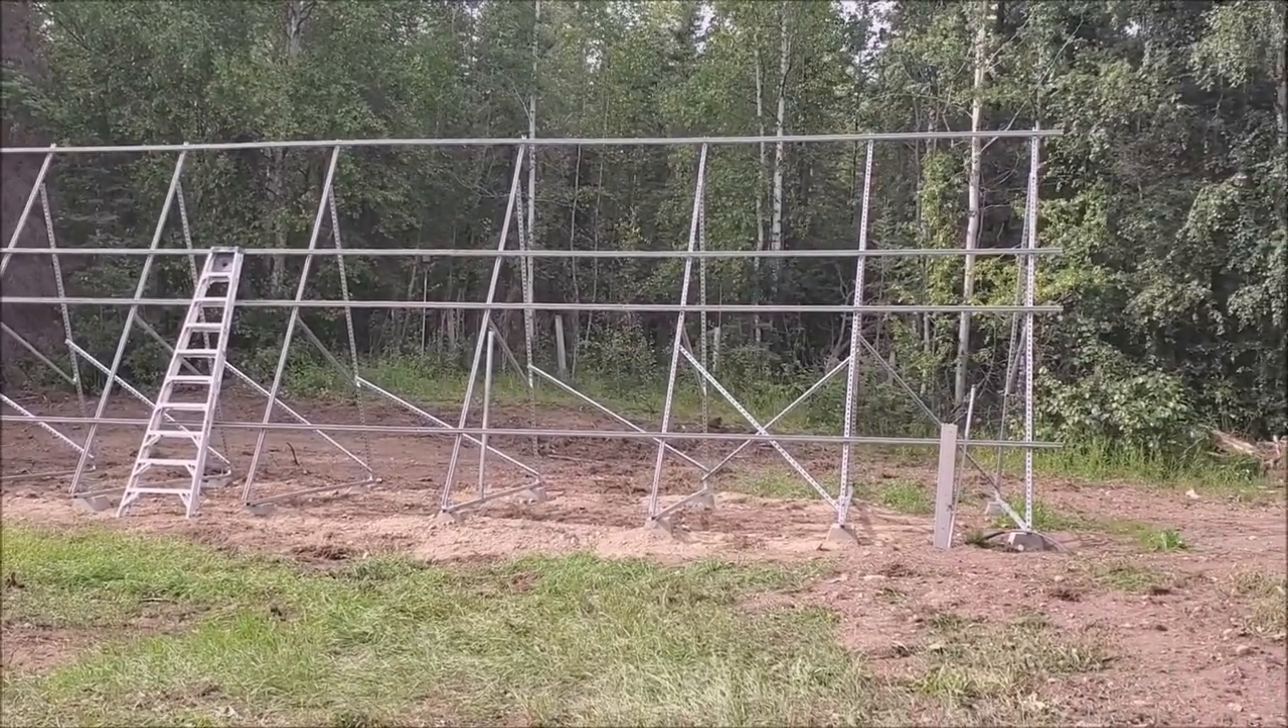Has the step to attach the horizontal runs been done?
Yes.